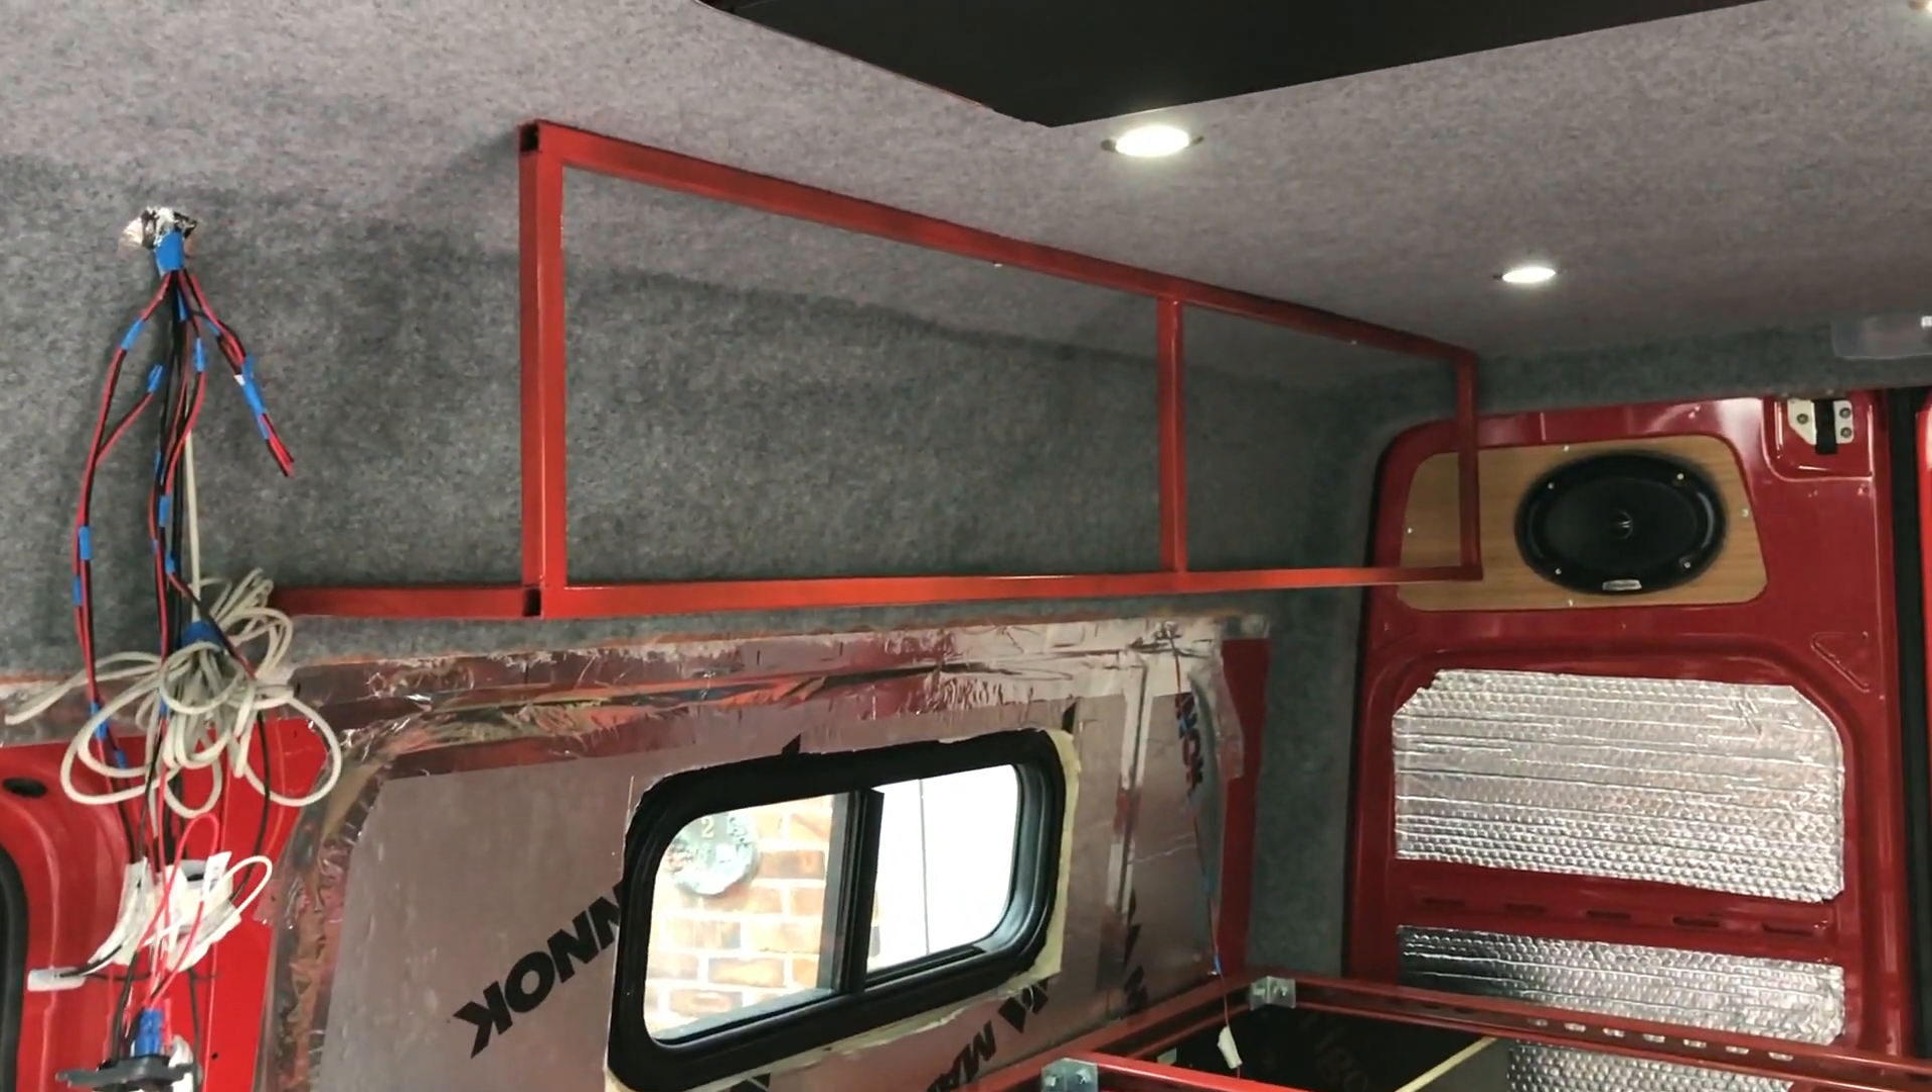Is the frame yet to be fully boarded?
Yes.